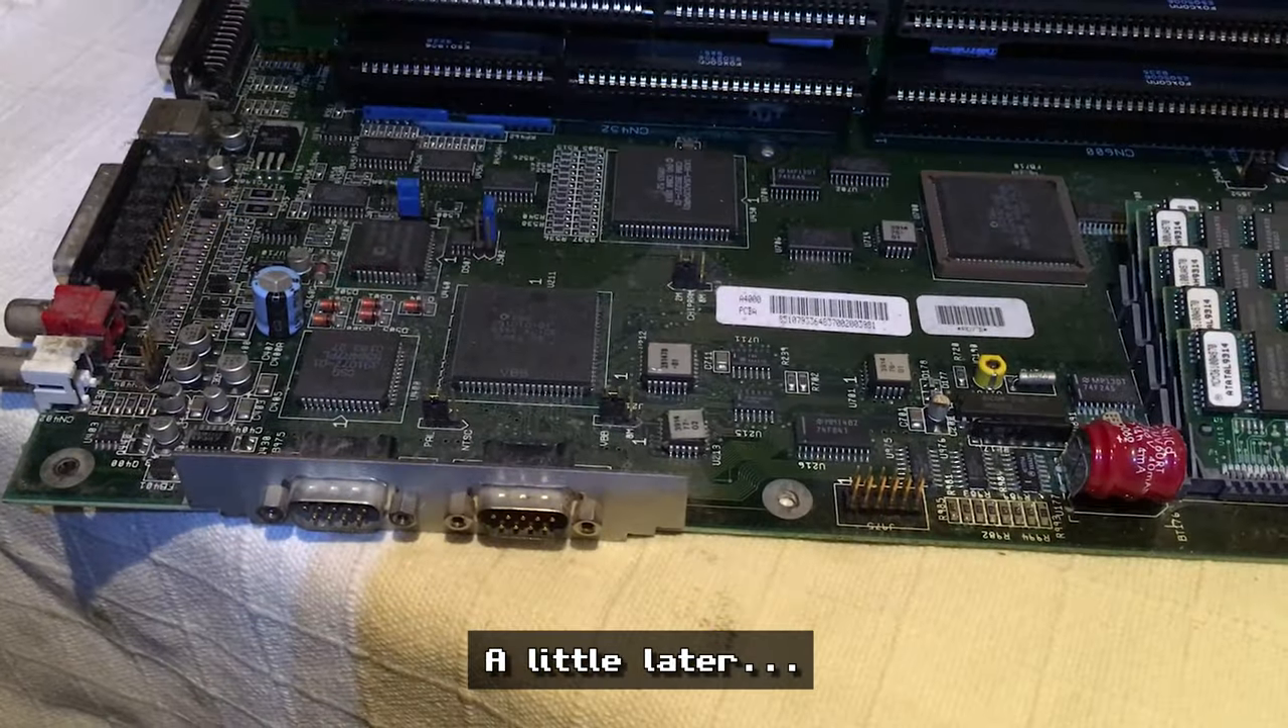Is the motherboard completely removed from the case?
Yes.